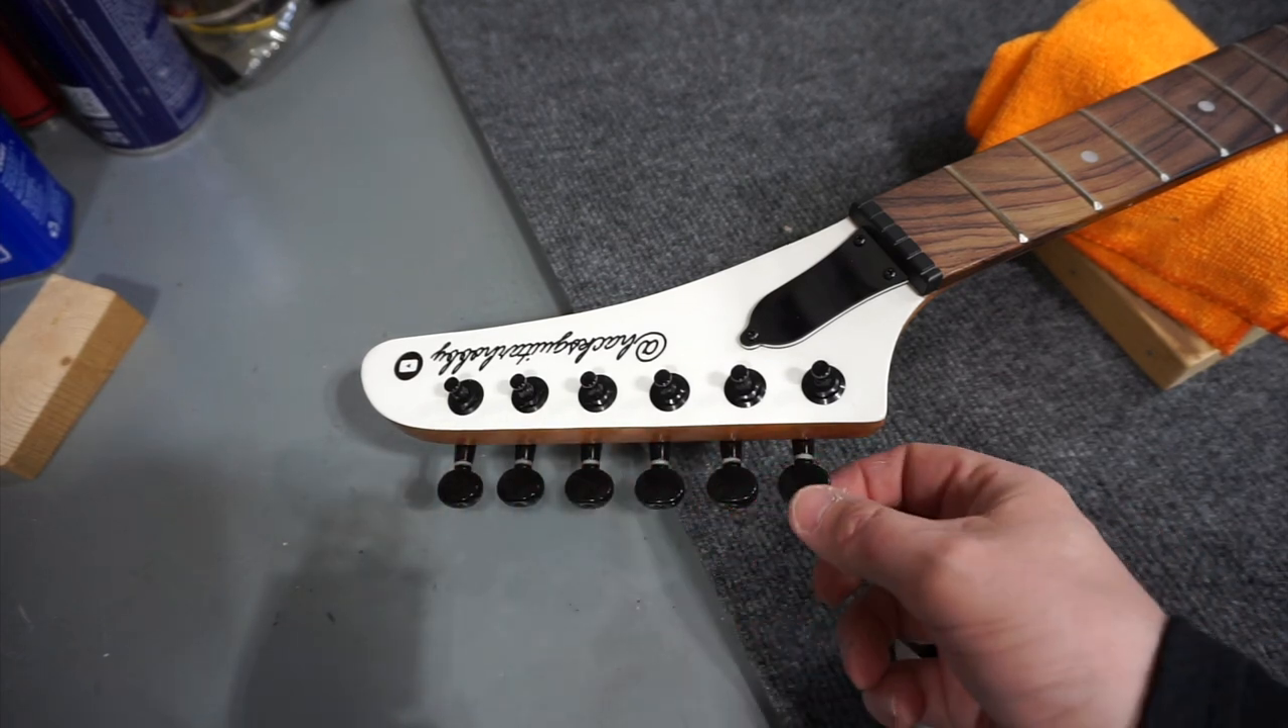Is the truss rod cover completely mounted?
Yes.